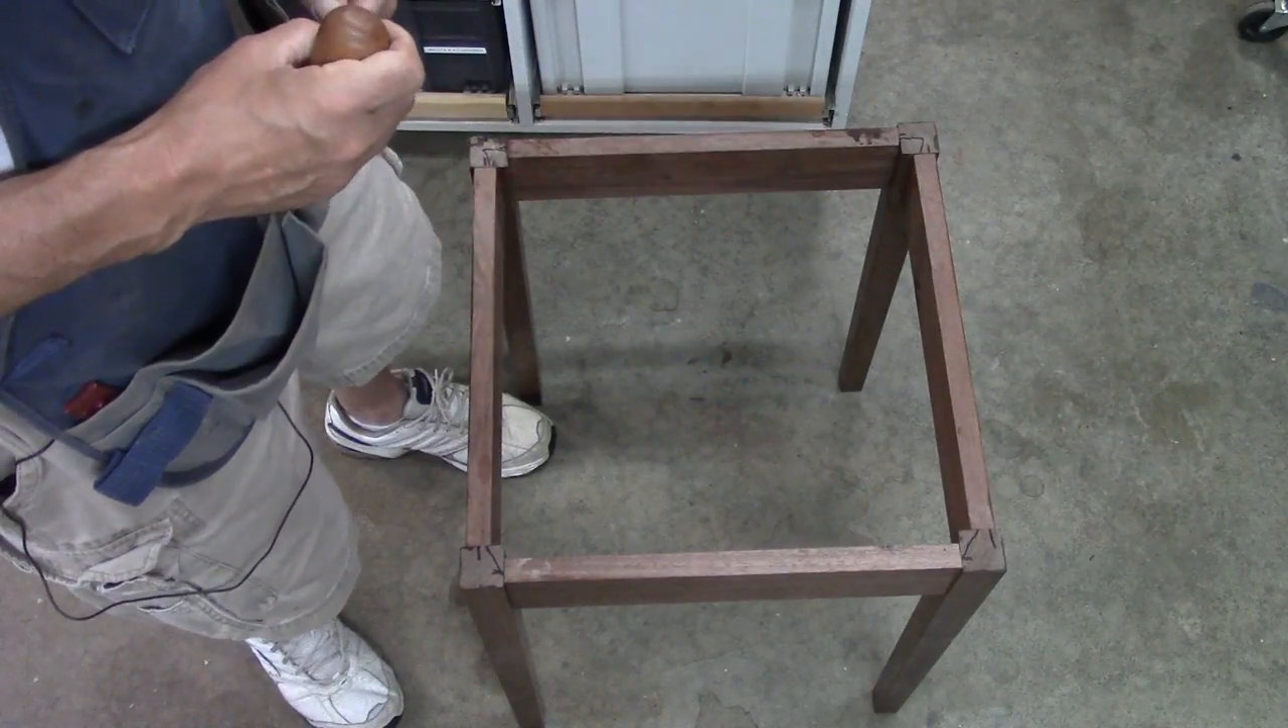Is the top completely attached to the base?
No.